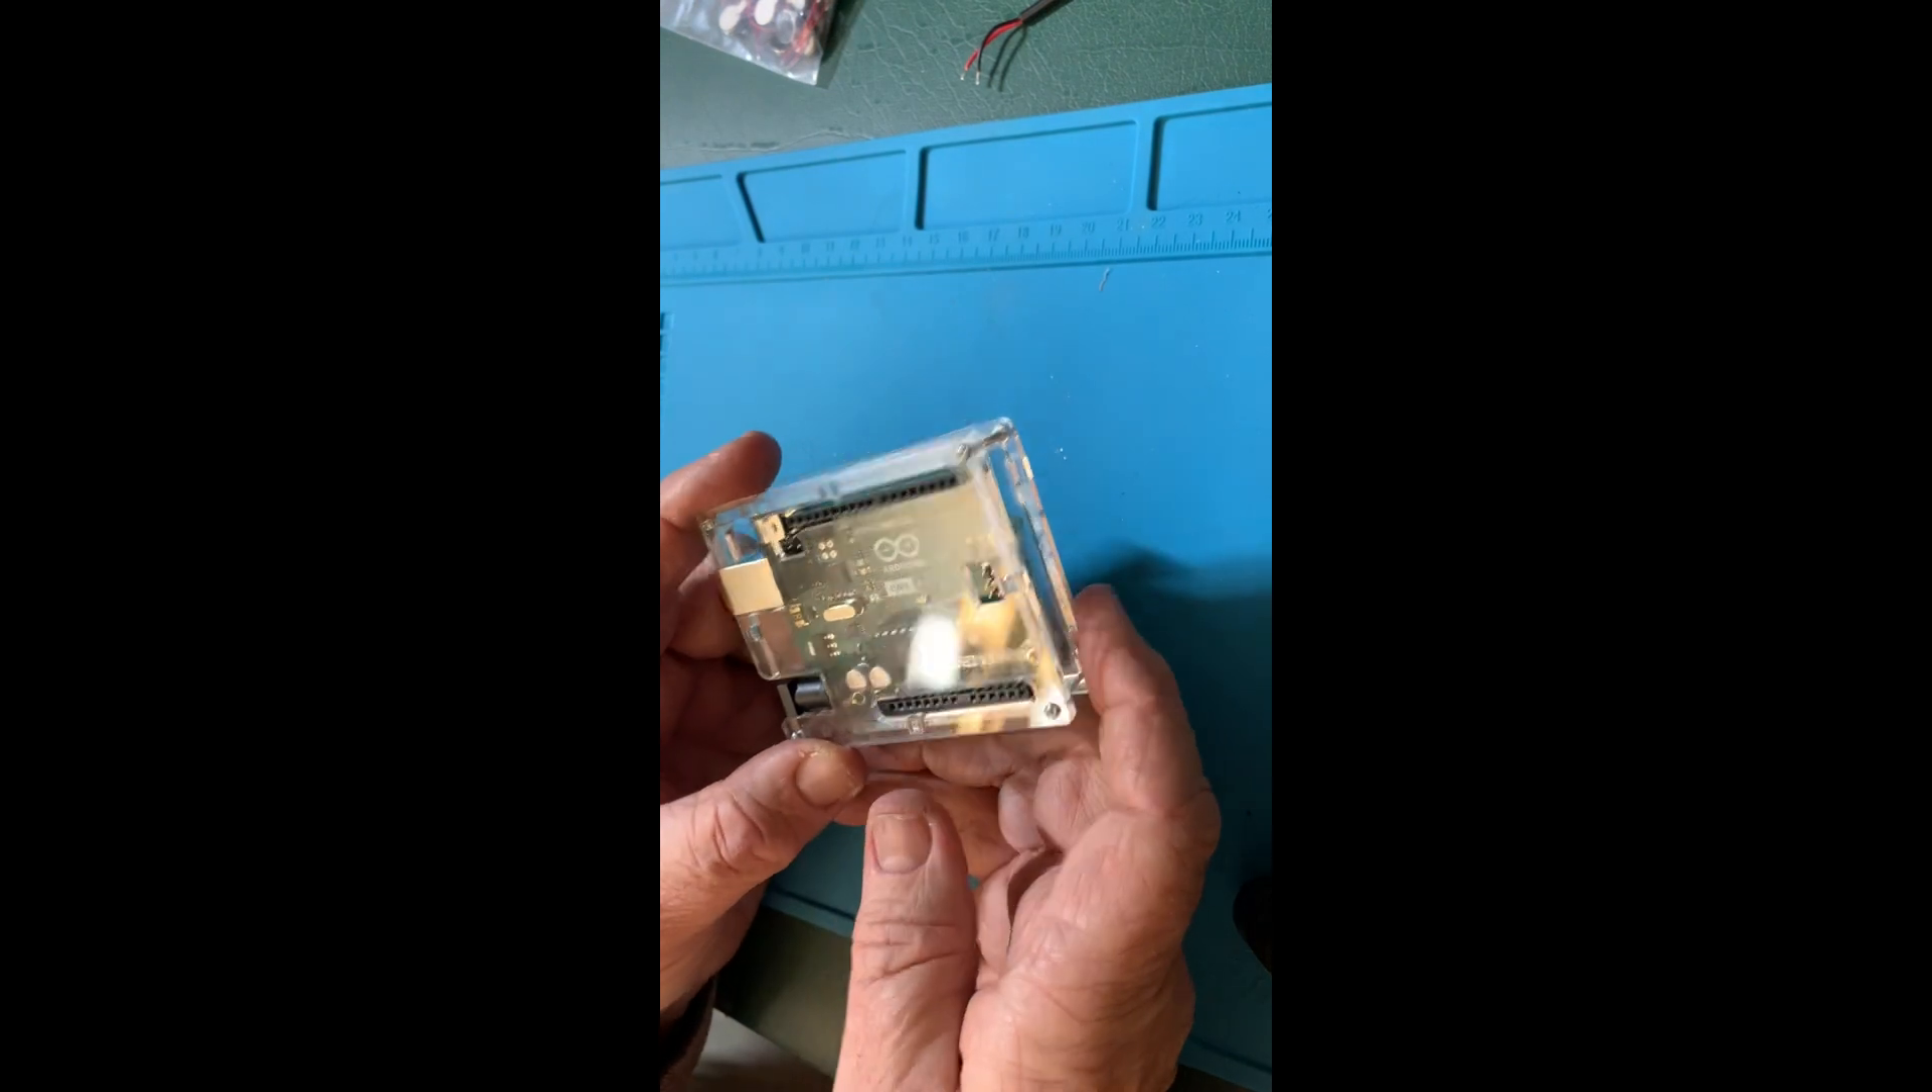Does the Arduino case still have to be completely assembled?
No.